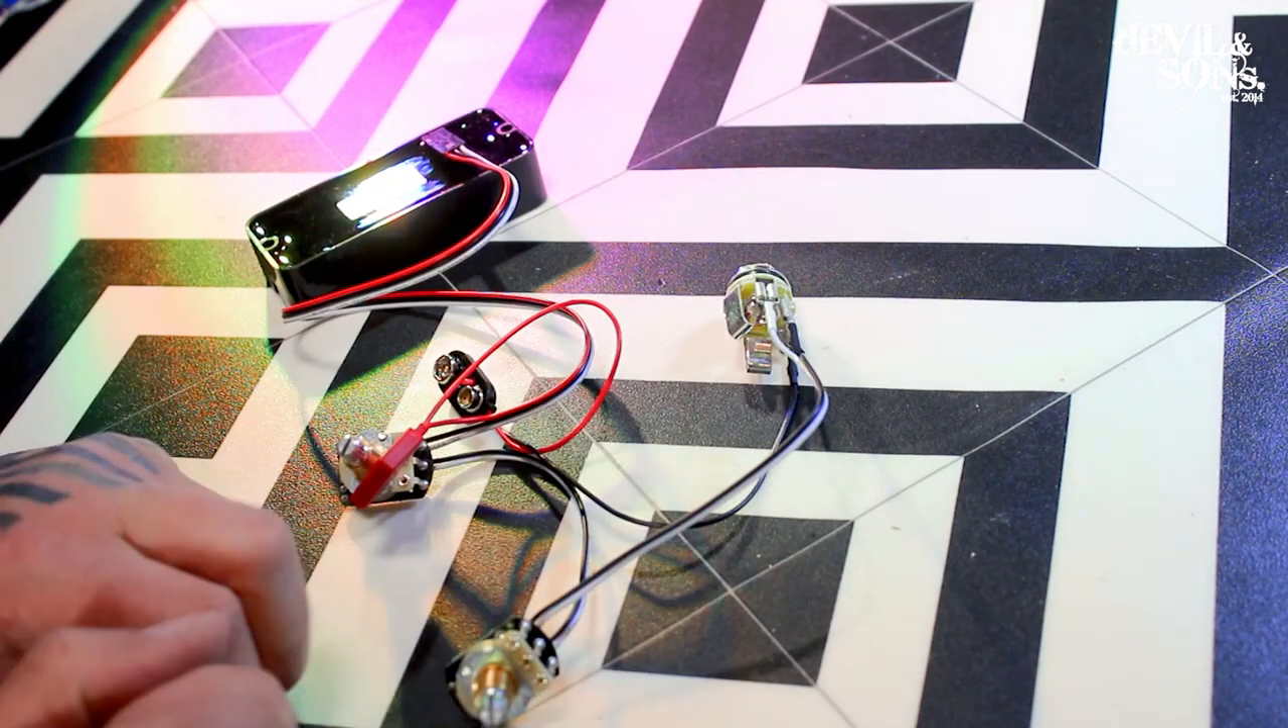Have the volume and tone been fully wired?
Yes.